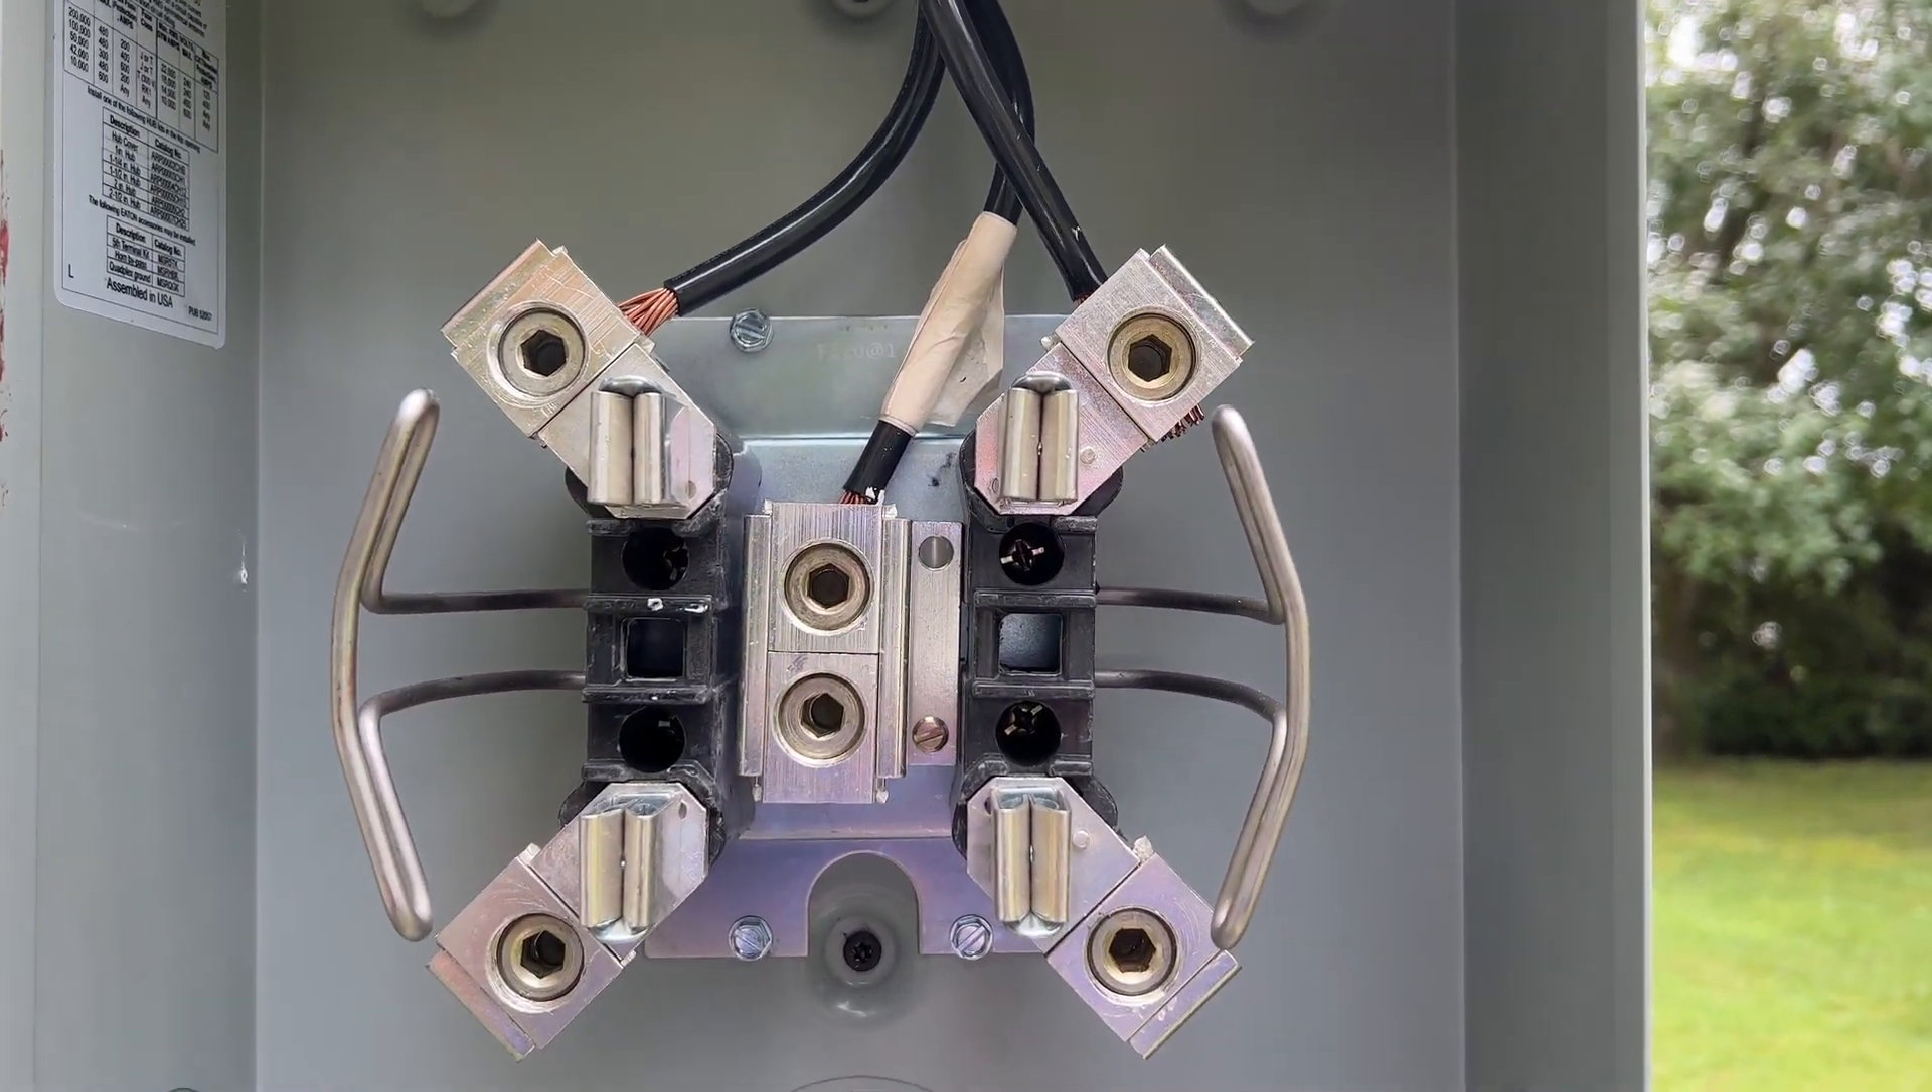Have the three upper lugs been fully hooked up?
Yes.